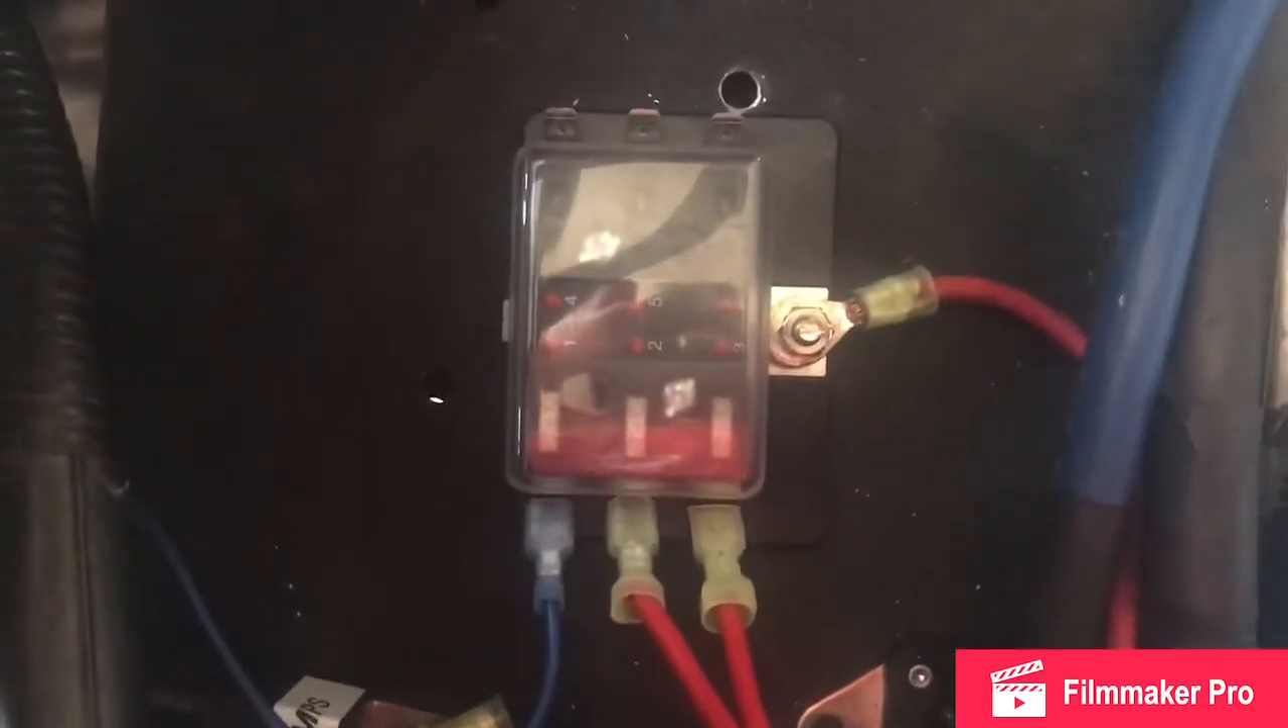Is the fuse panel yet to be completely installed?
No.